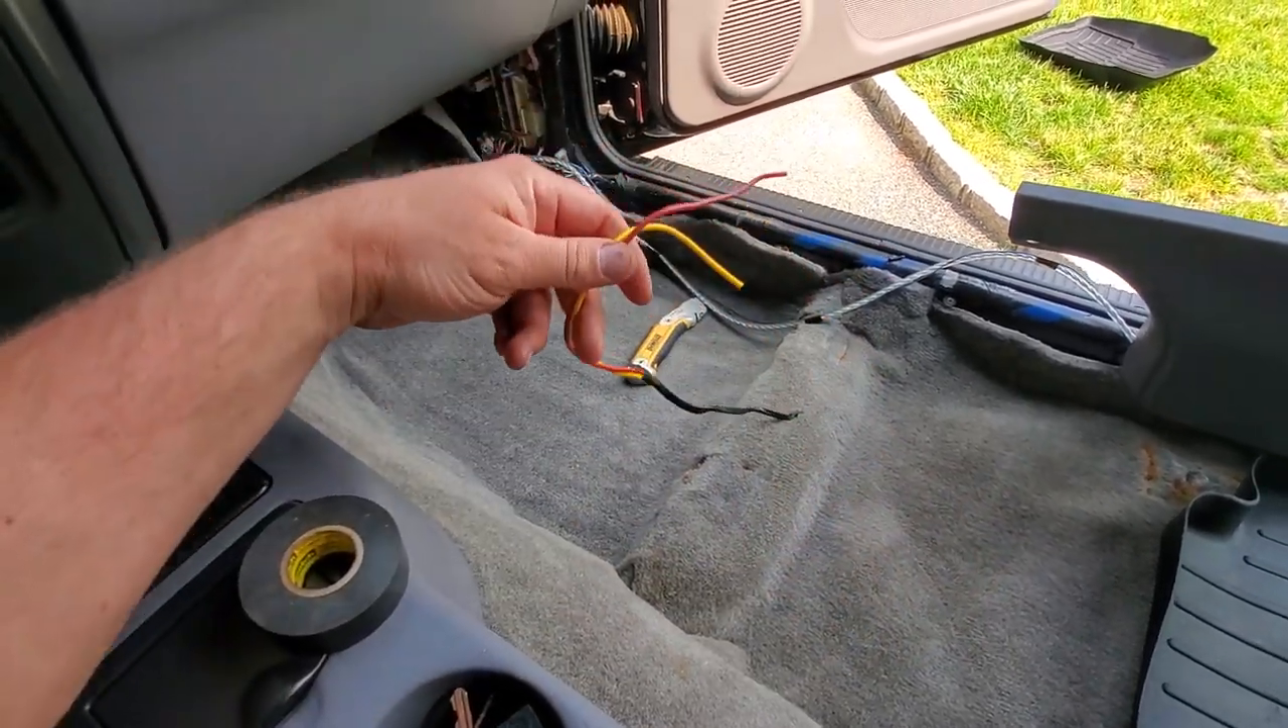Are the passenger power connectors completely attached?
No.